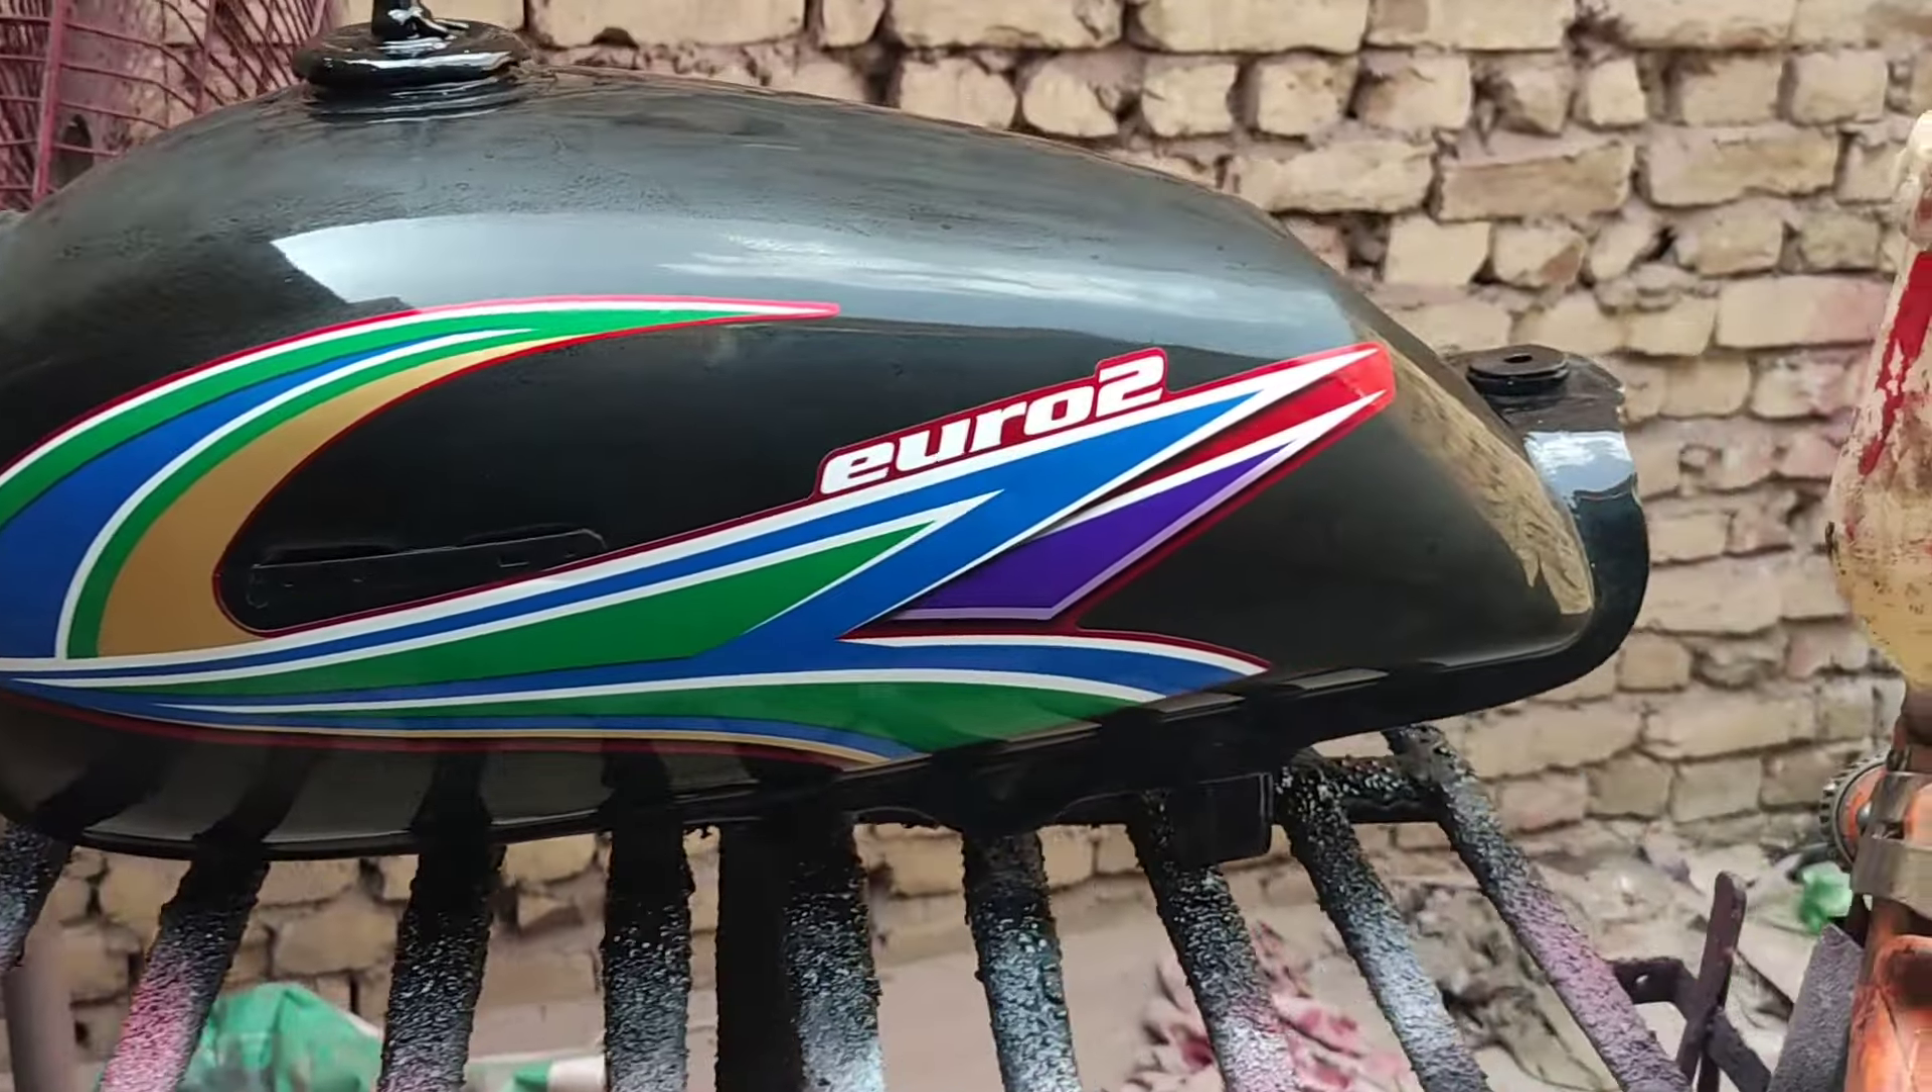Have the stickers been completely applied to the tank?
Yes.